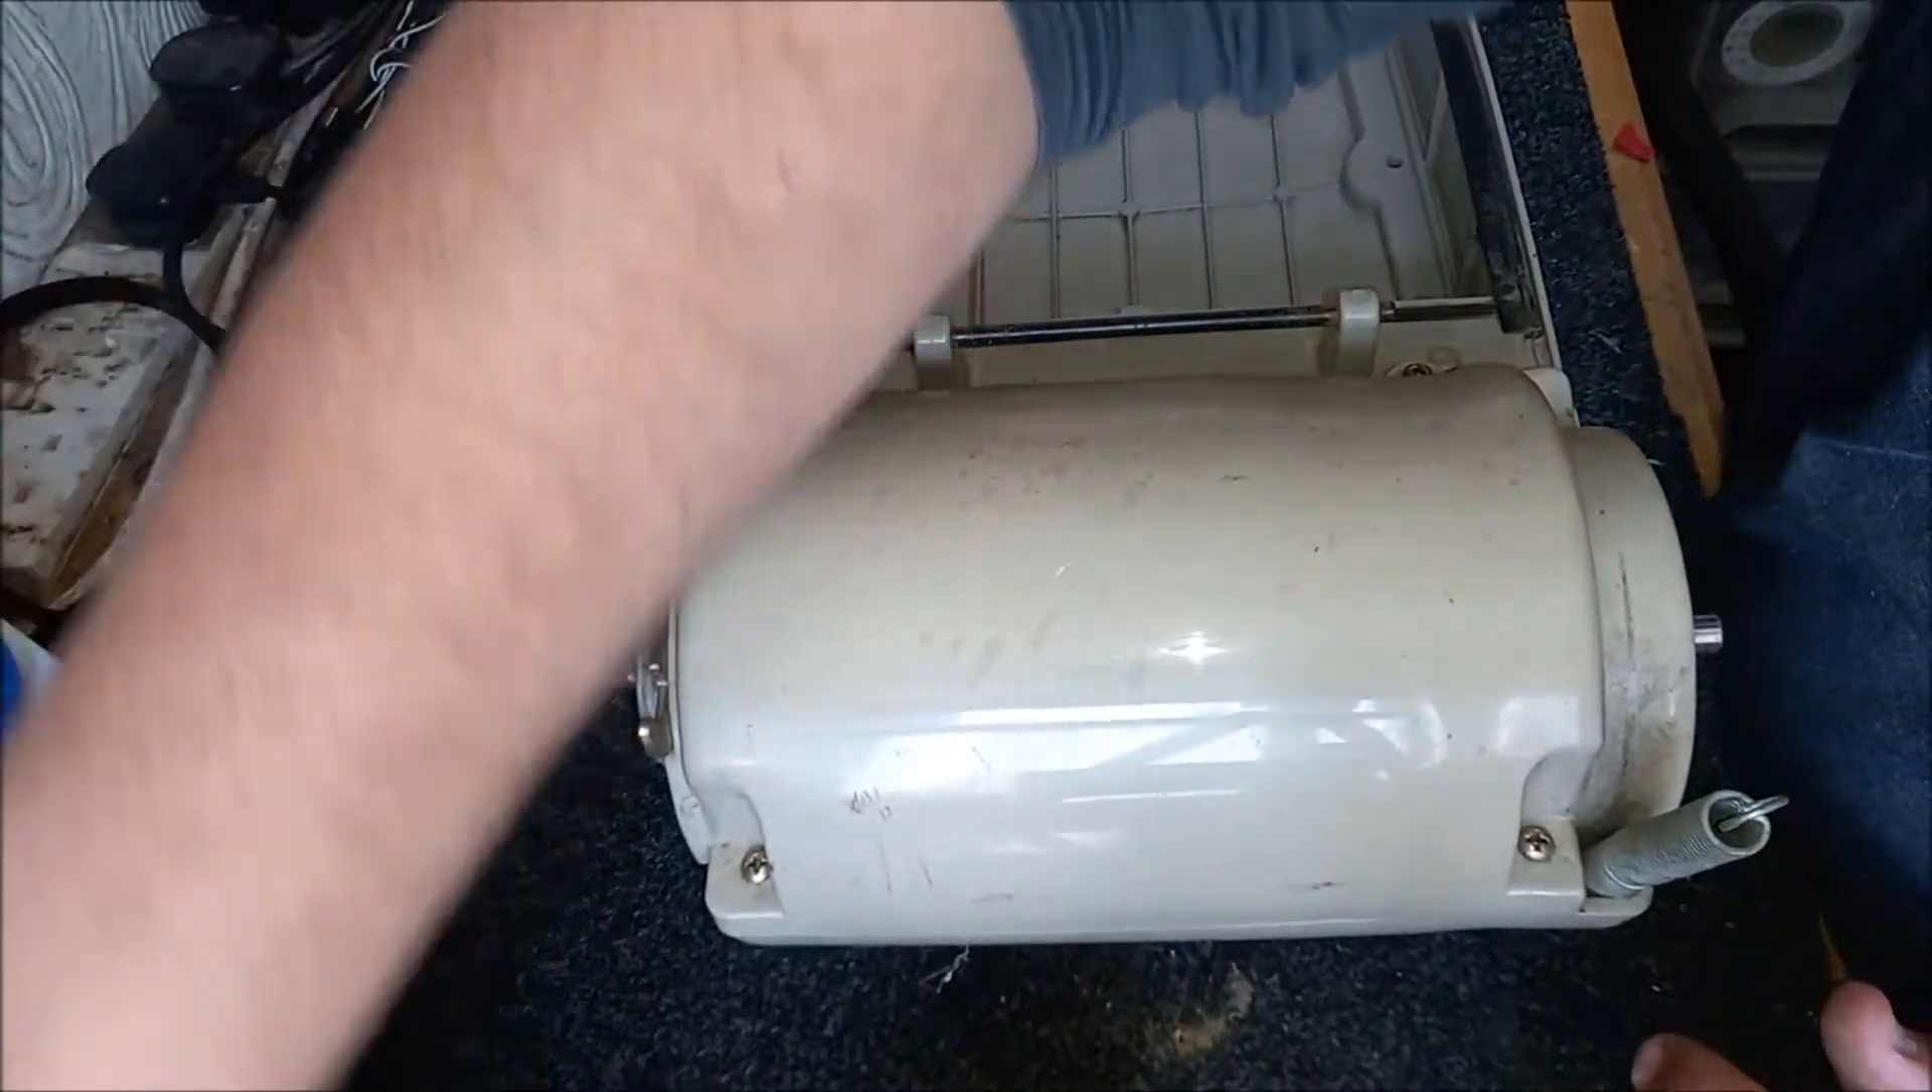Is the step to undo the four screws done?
No.